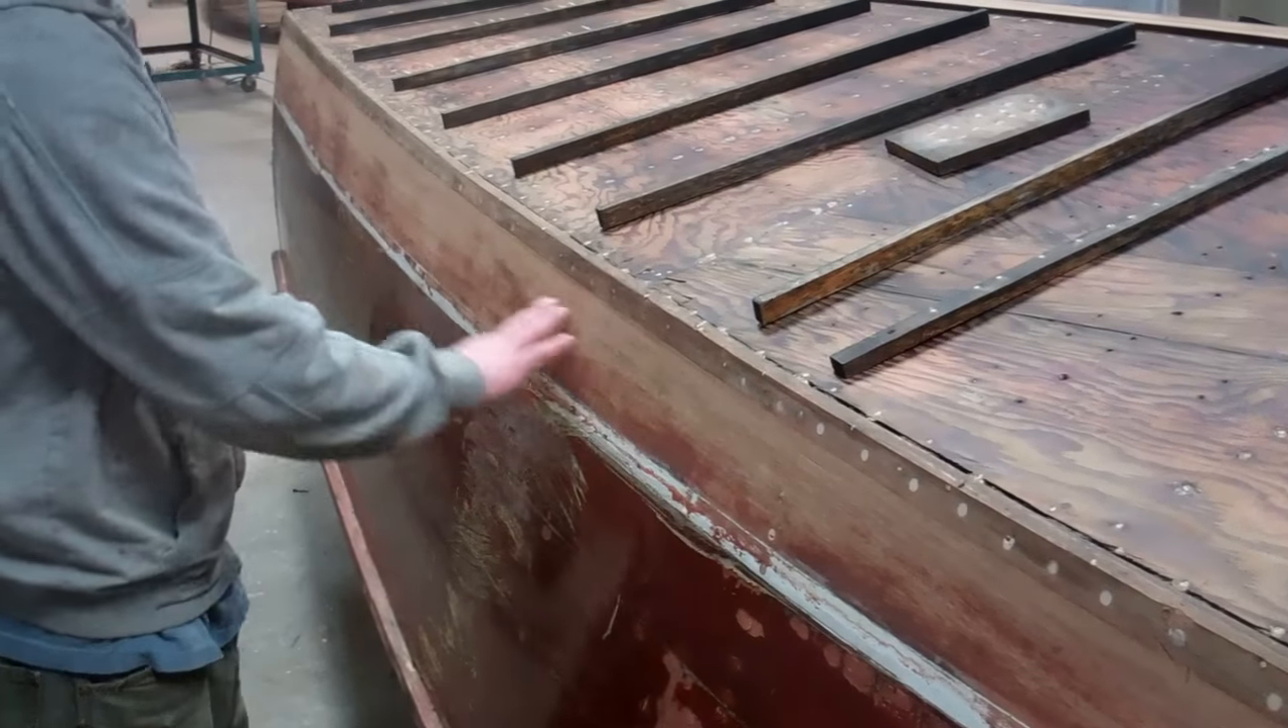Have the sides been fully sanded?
No.